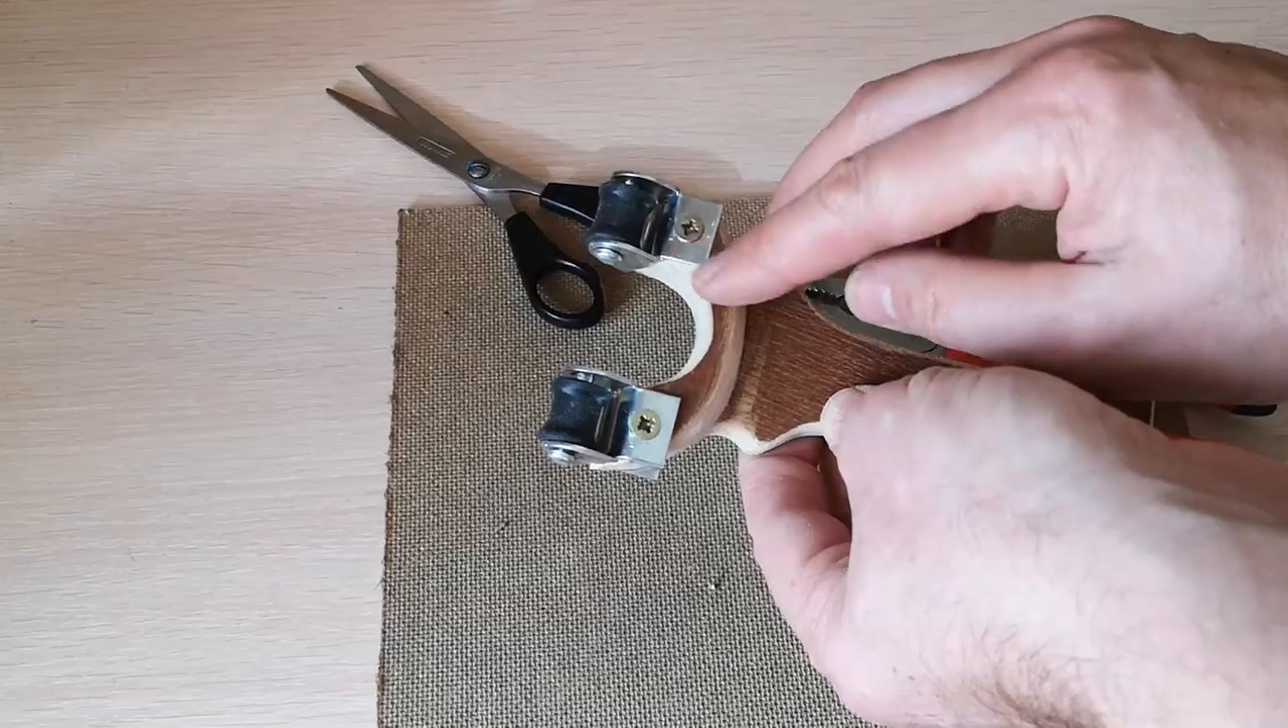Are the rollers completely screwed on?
Yes.